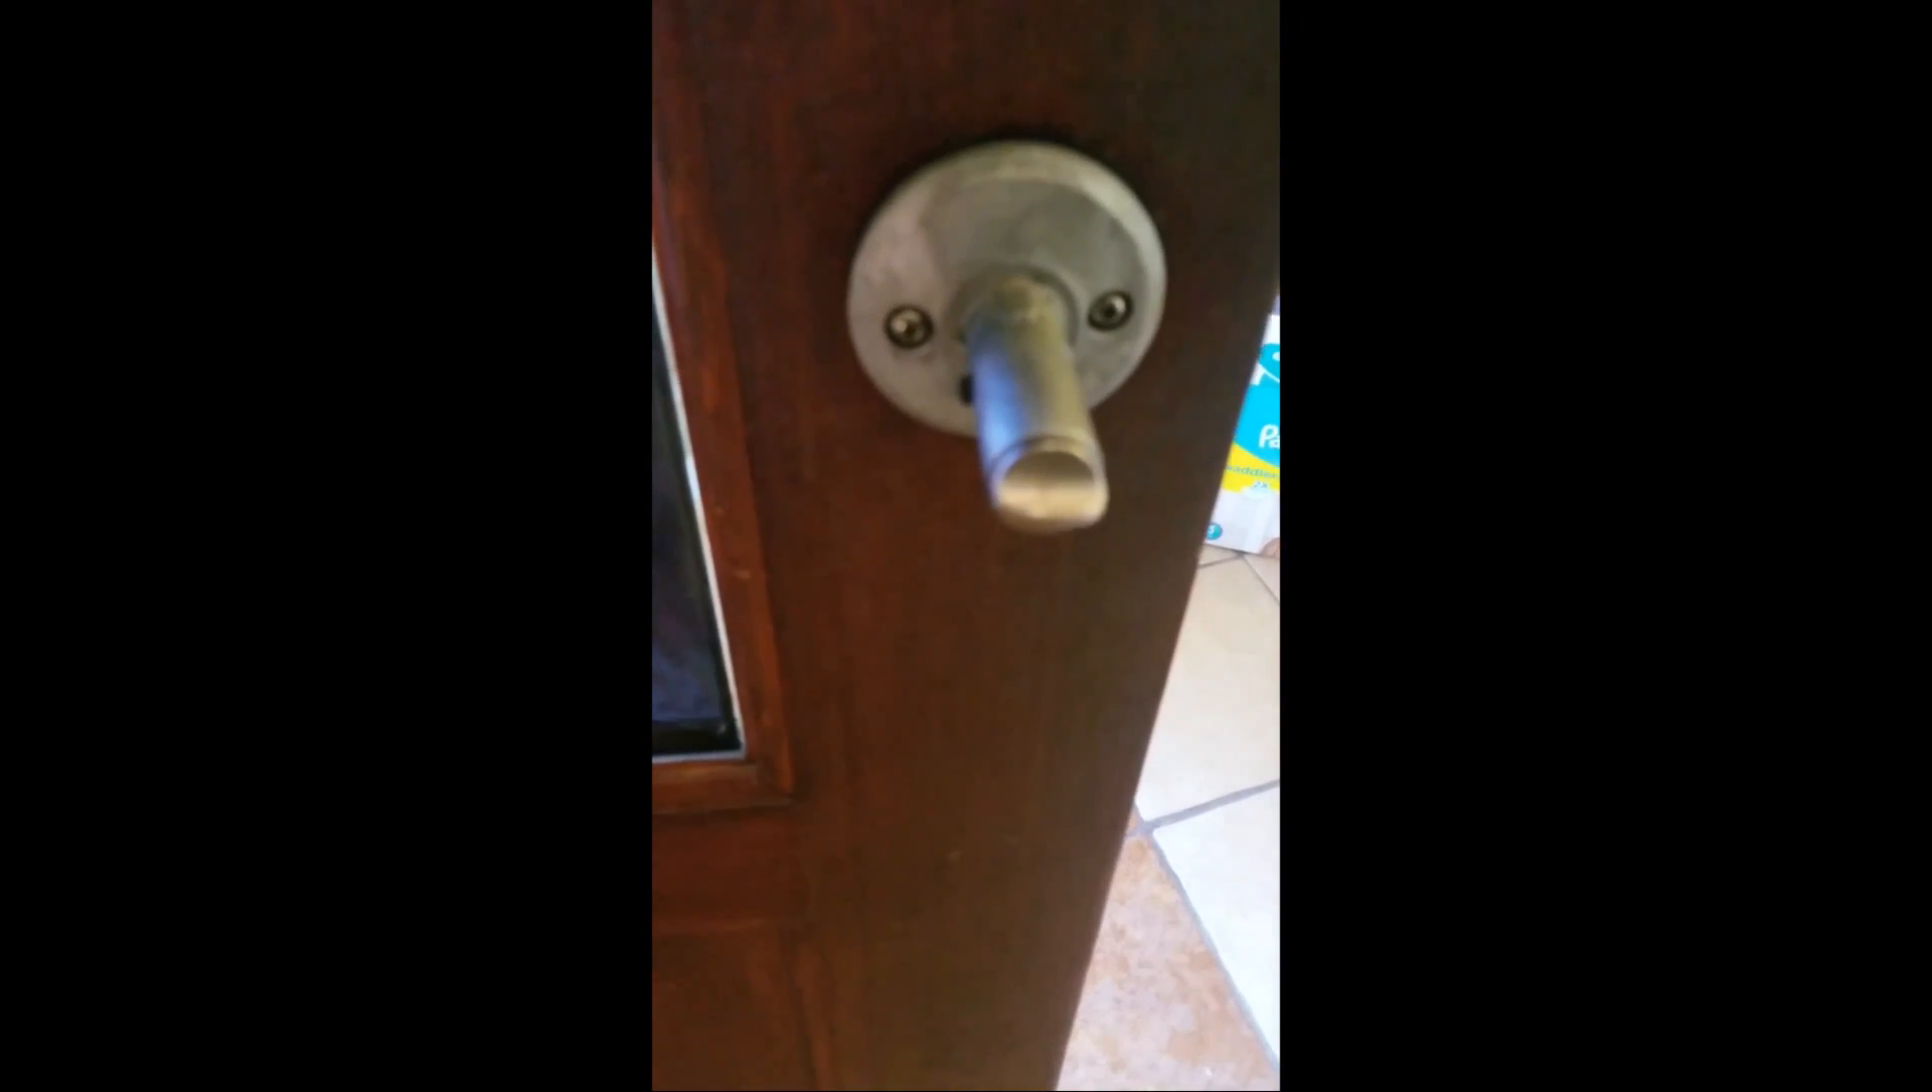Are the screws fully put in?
Yes.